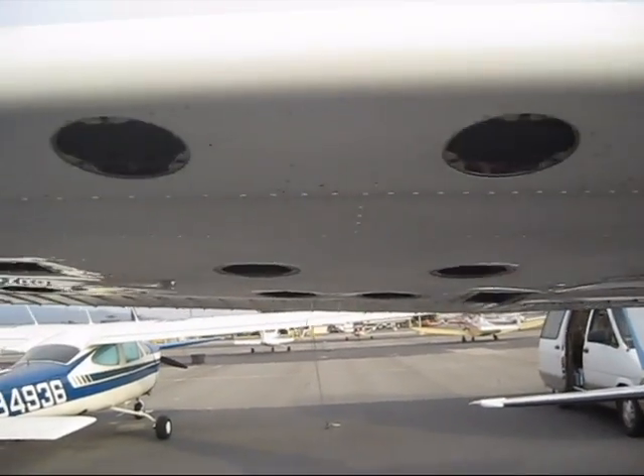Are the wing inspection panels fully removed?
Yes.